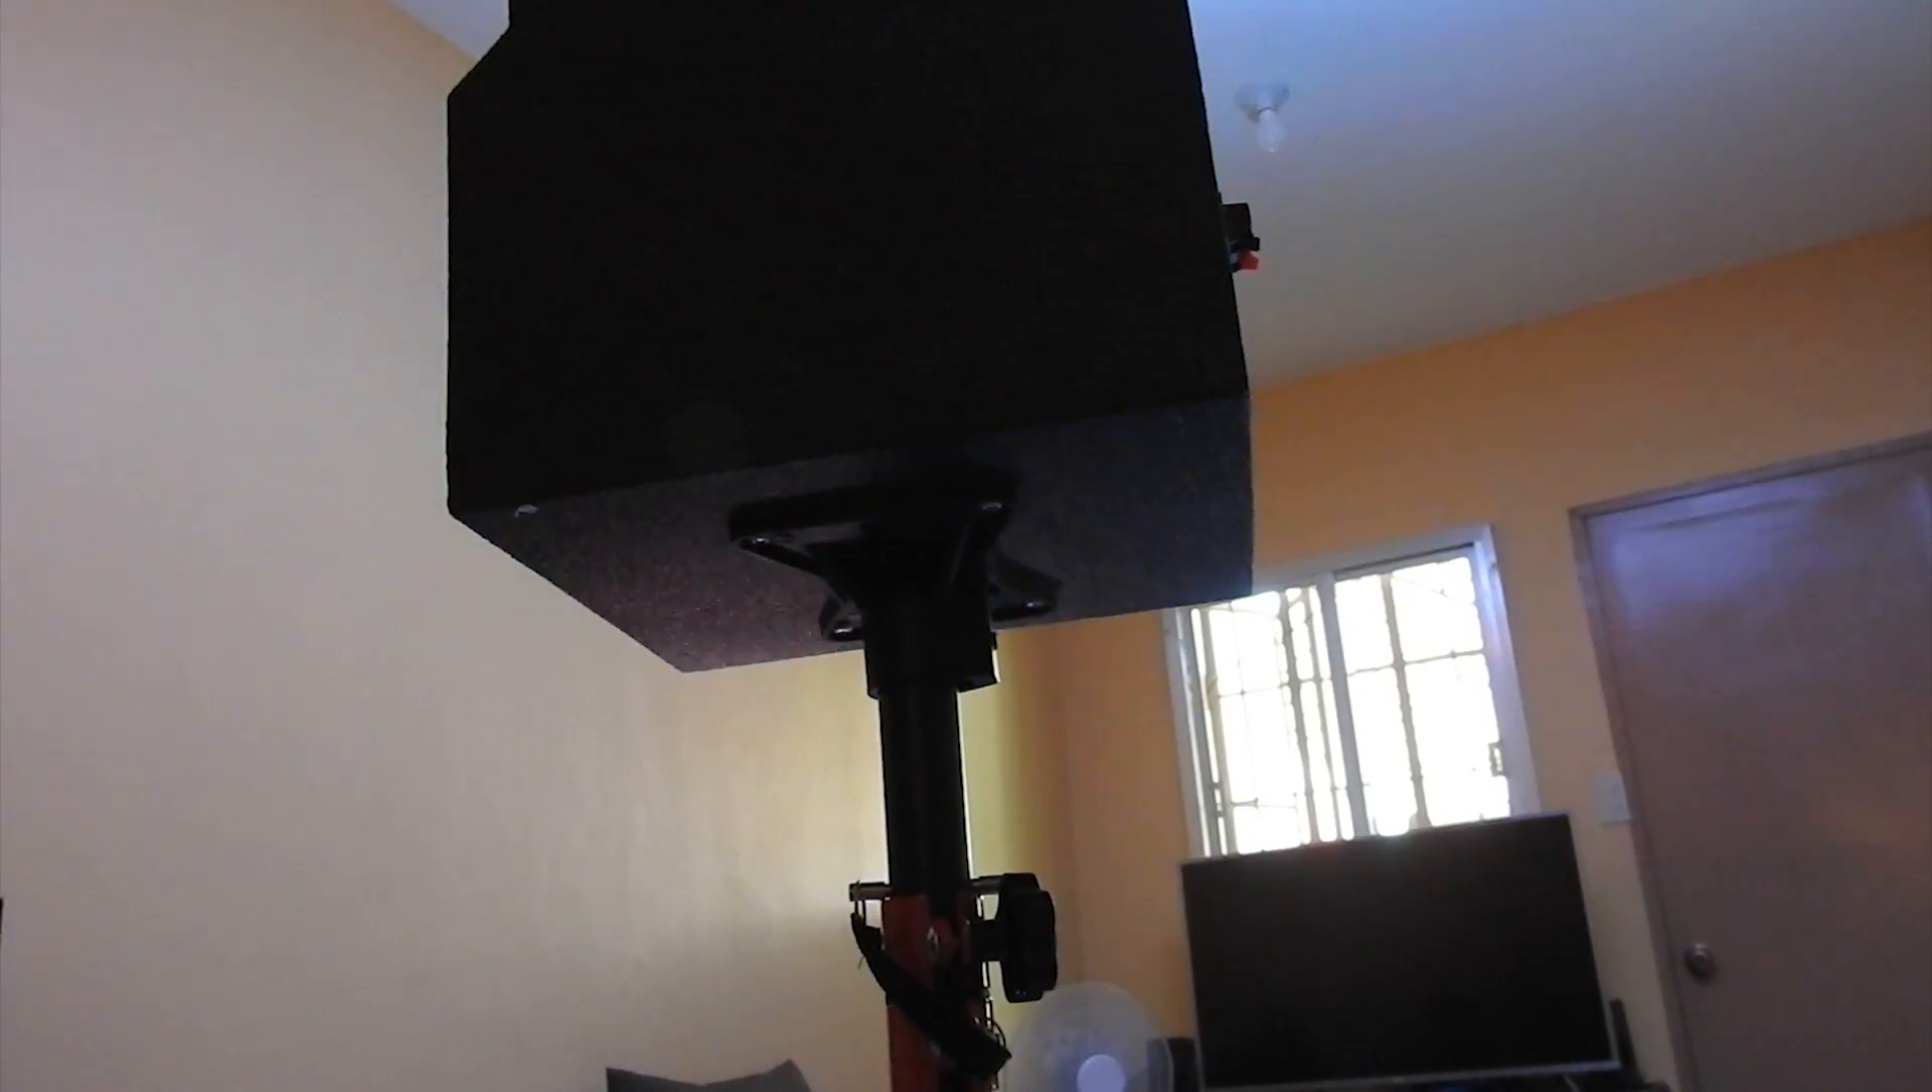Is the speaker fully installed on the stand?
Yes.